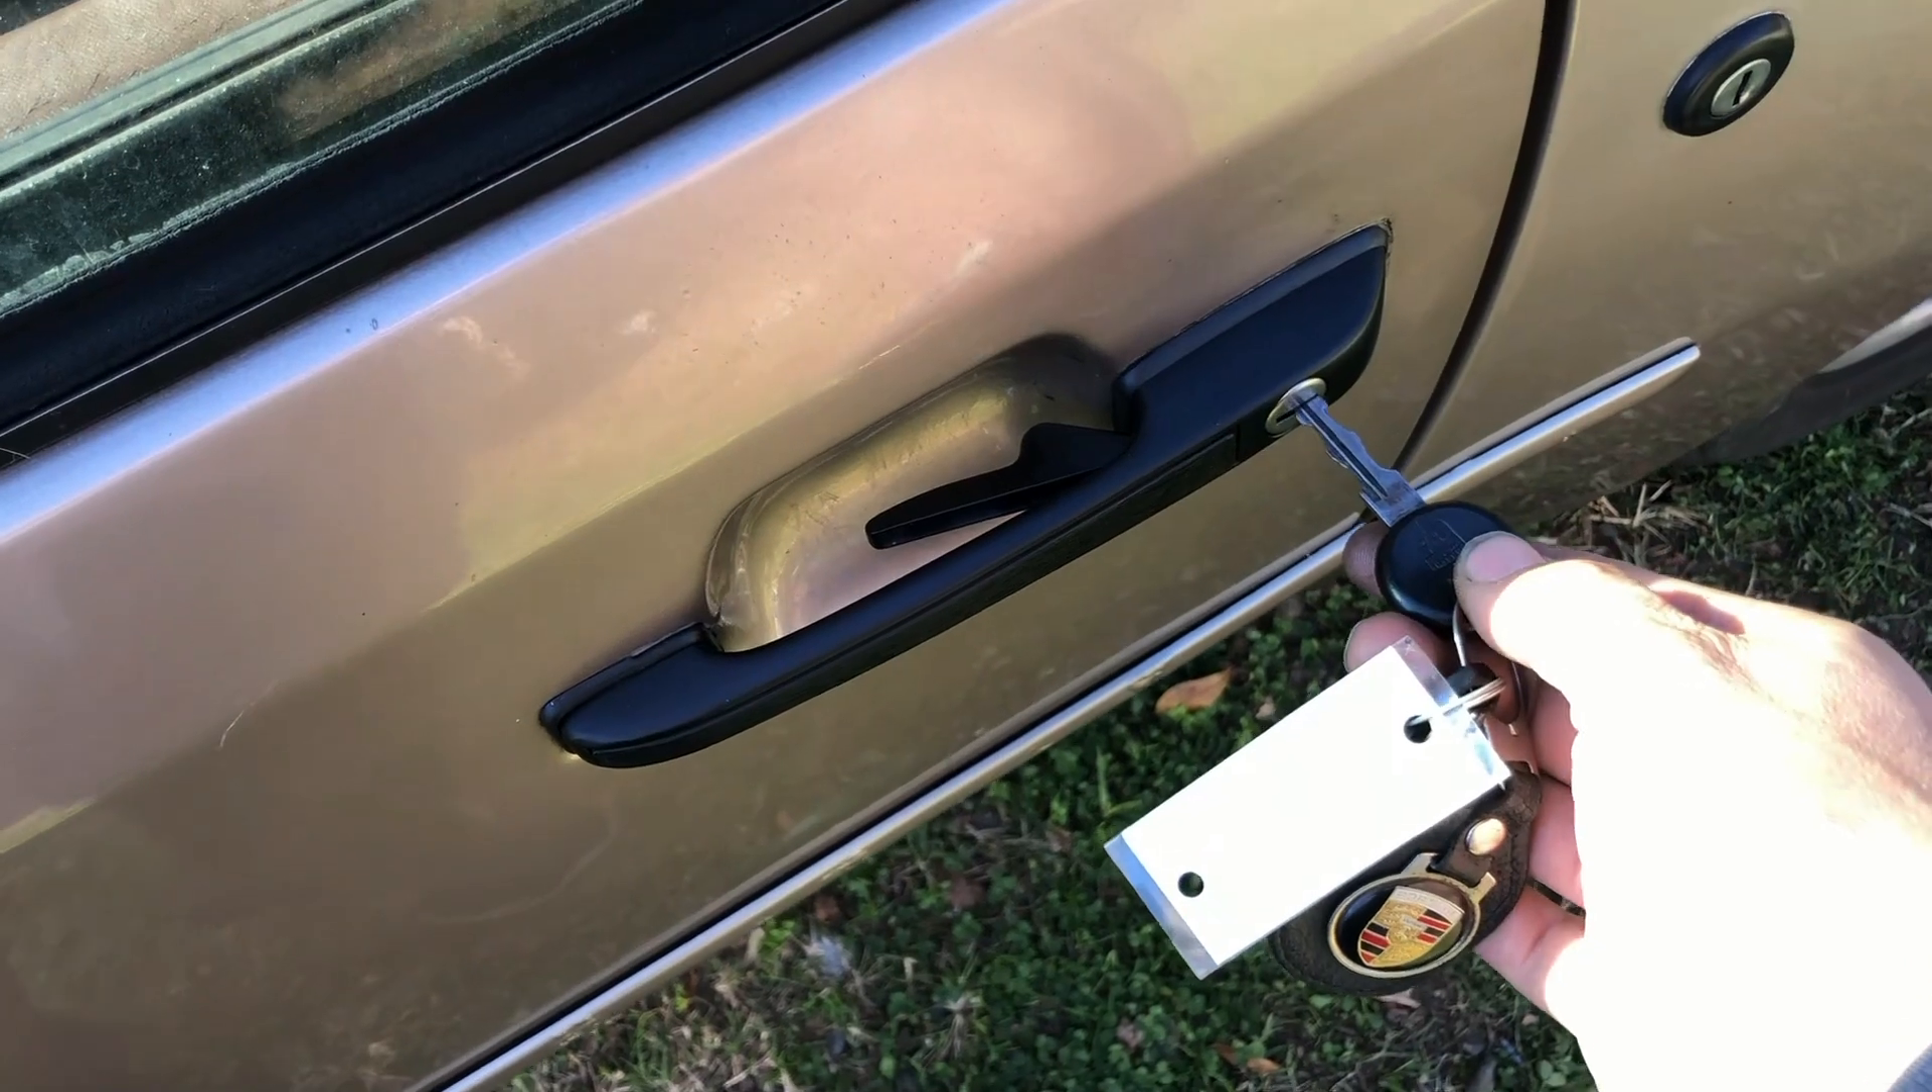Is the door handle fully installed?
Yes.